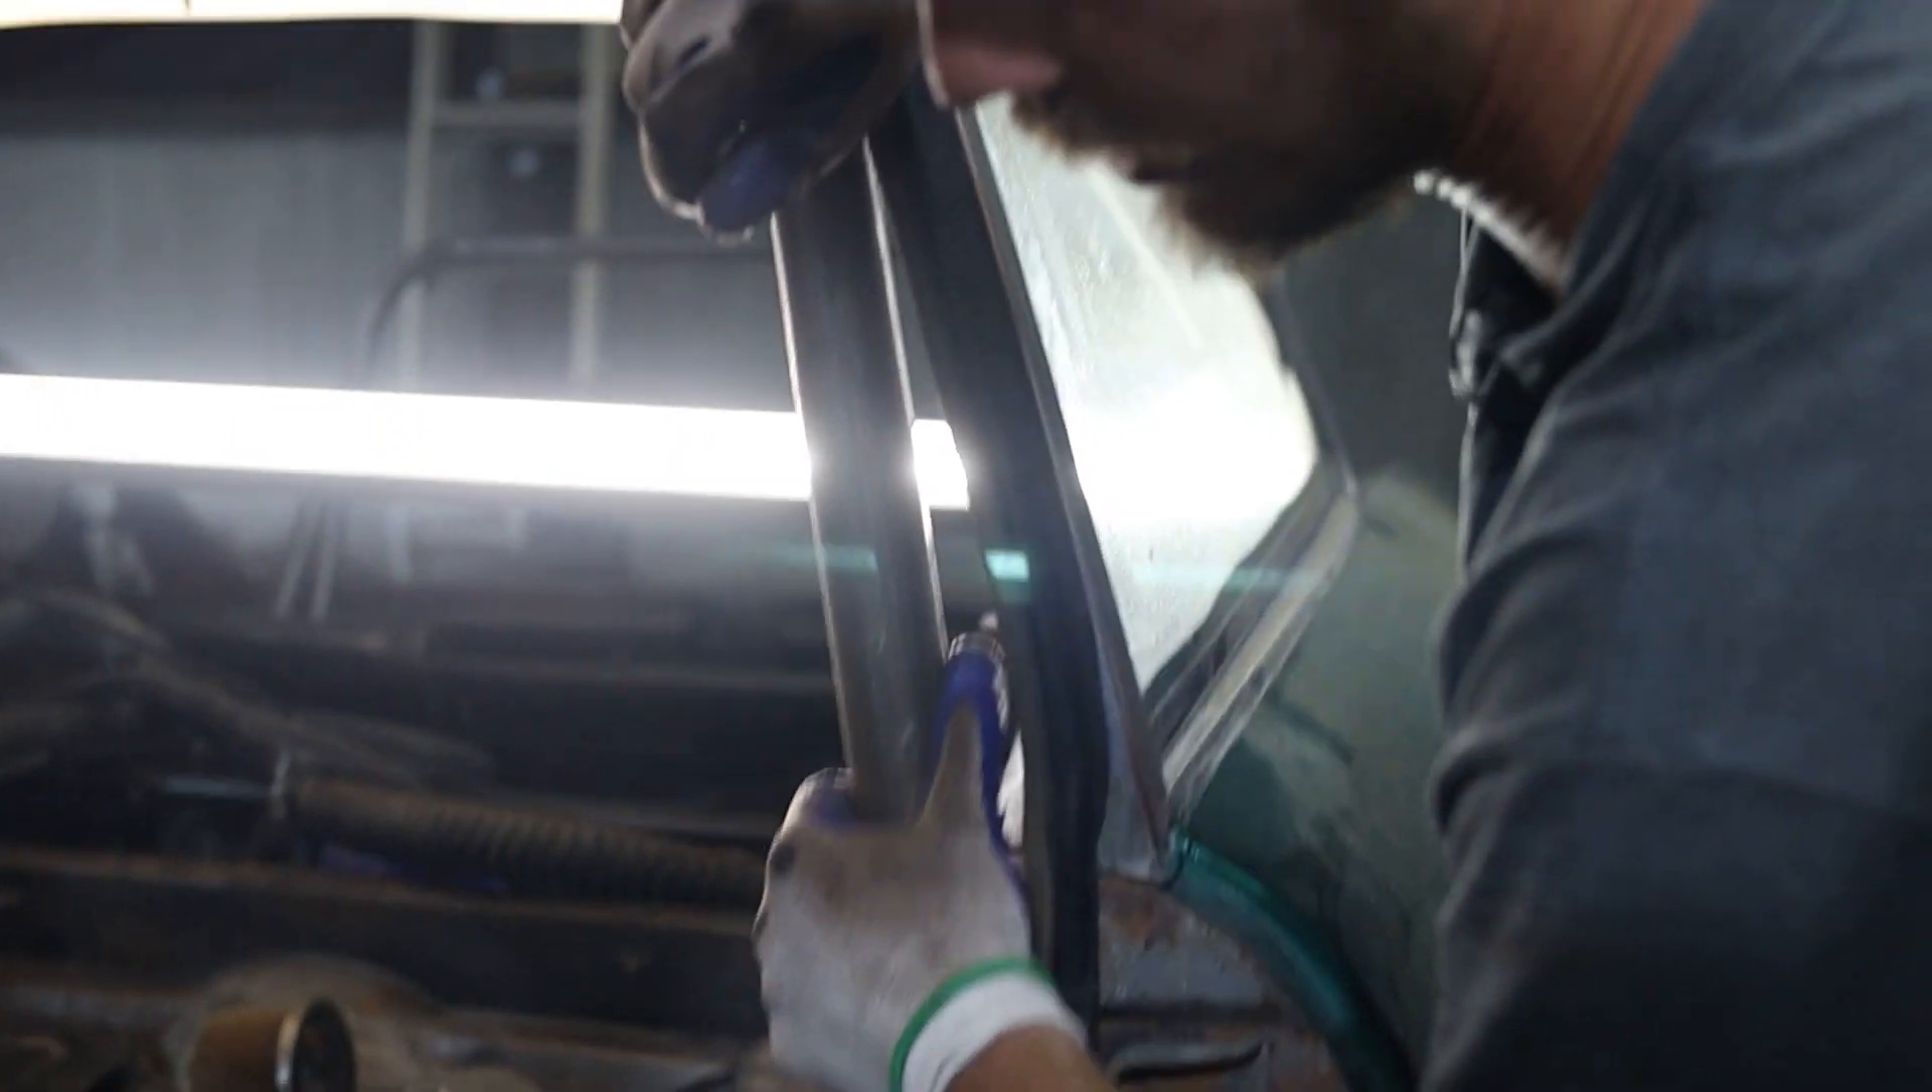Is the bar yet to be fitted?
Yes.